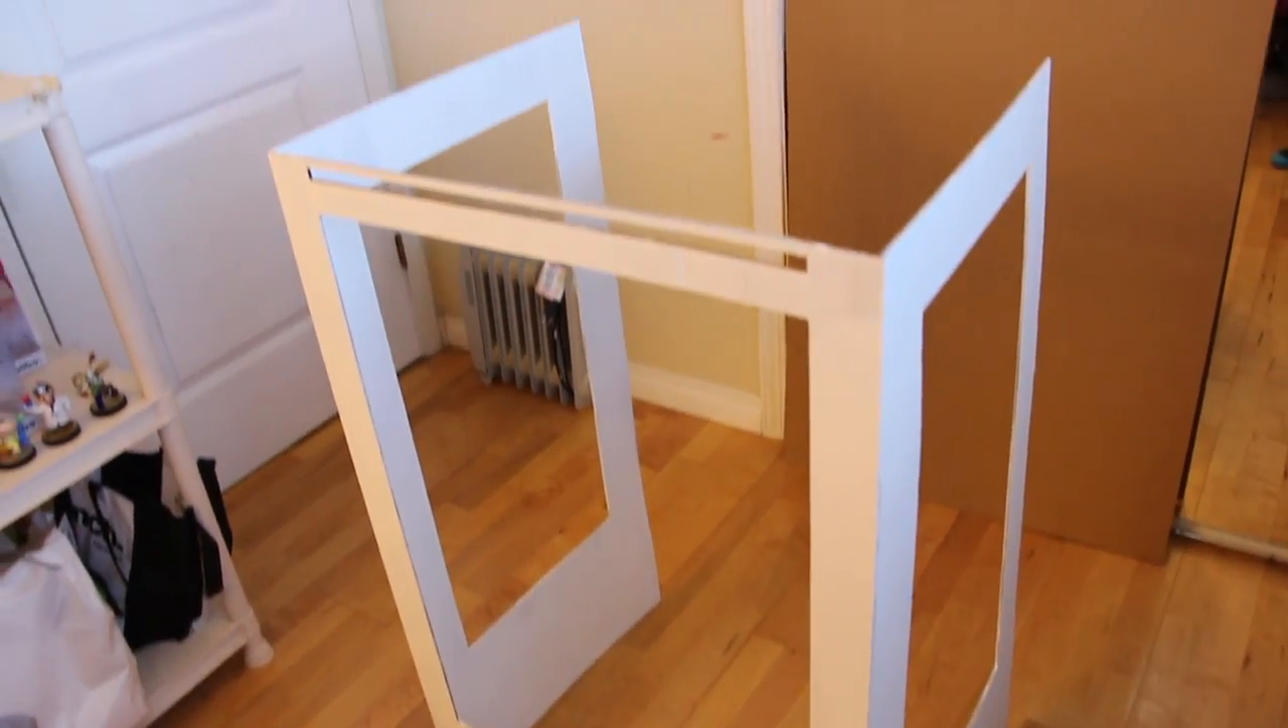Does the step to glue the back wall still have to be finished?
Yes.